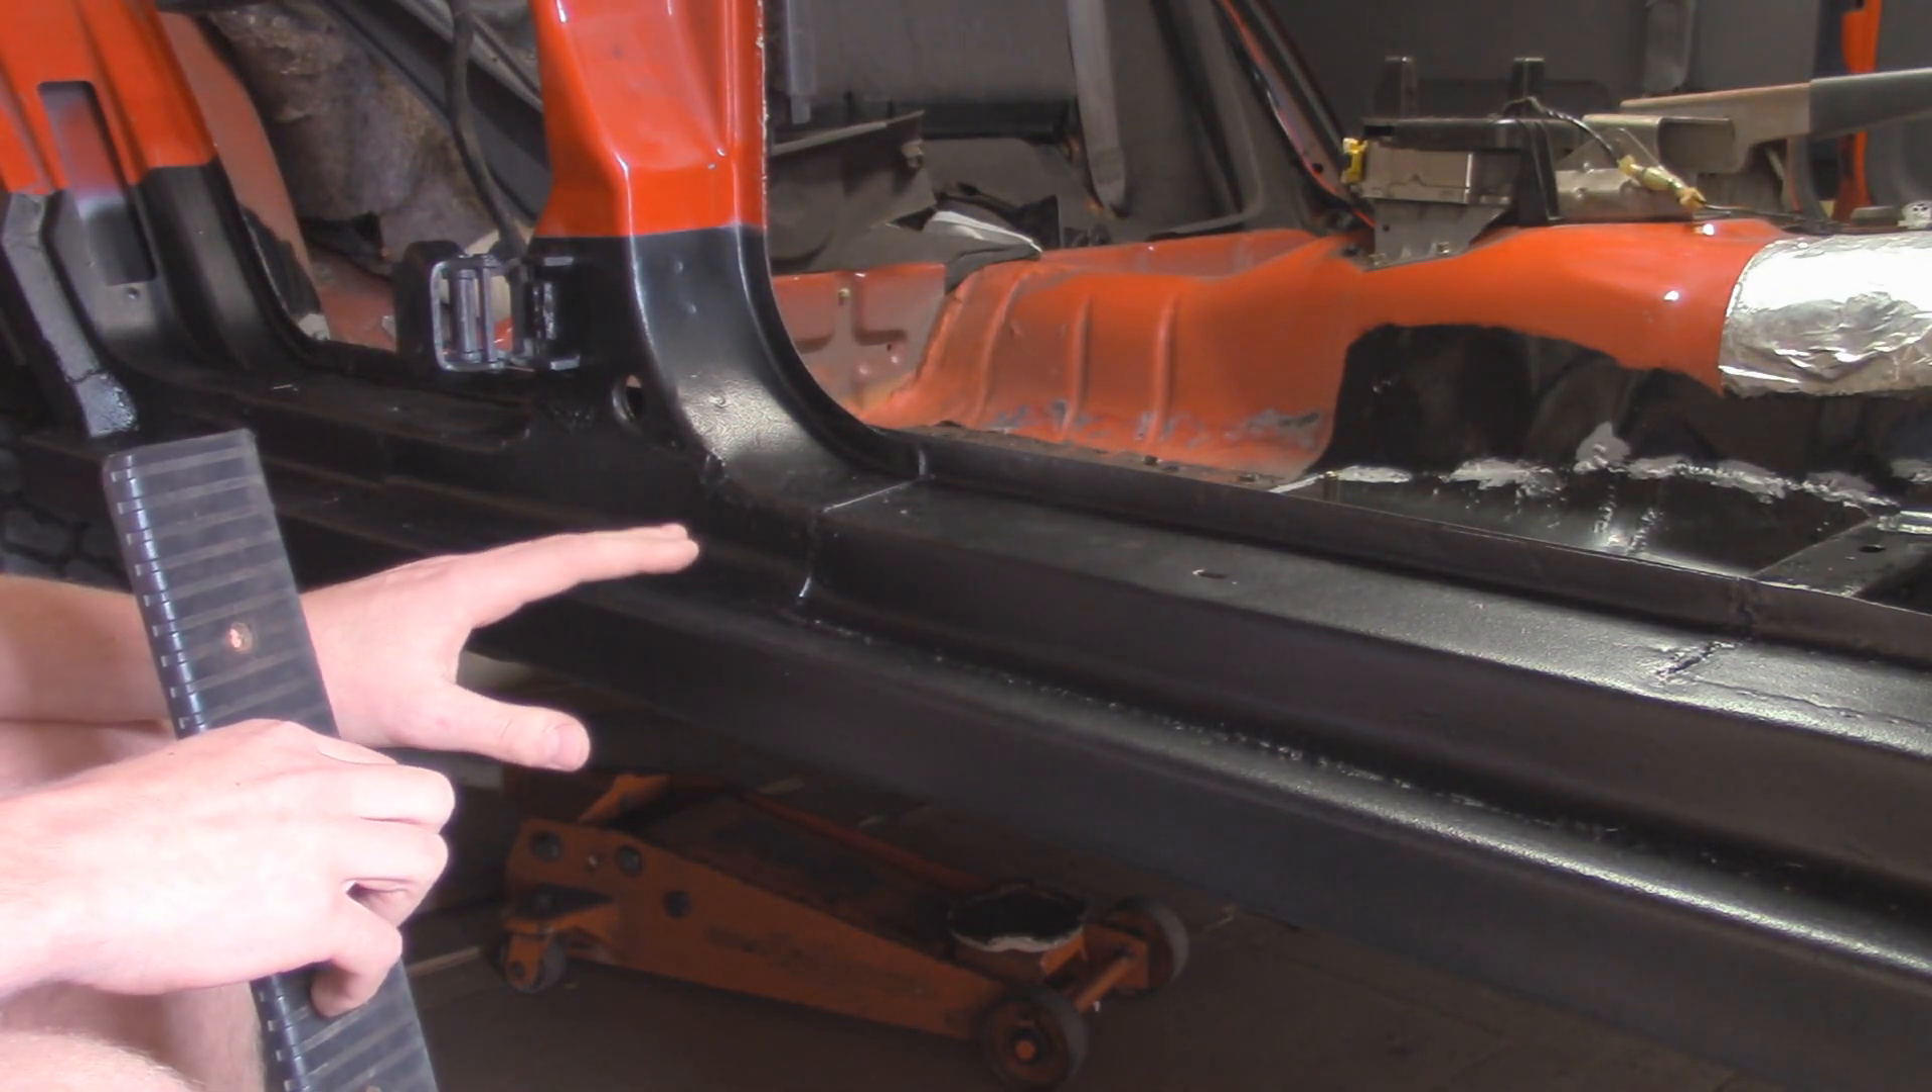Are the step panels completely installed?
No.